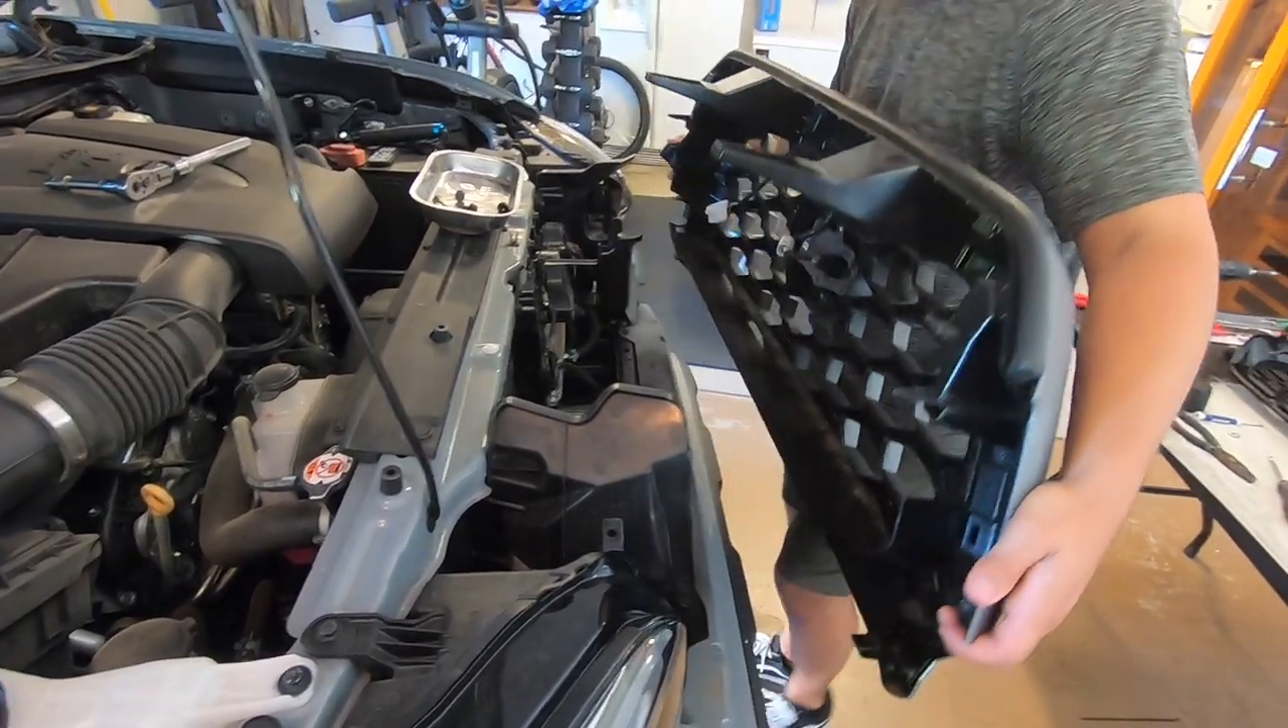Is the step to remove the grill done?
Yes.